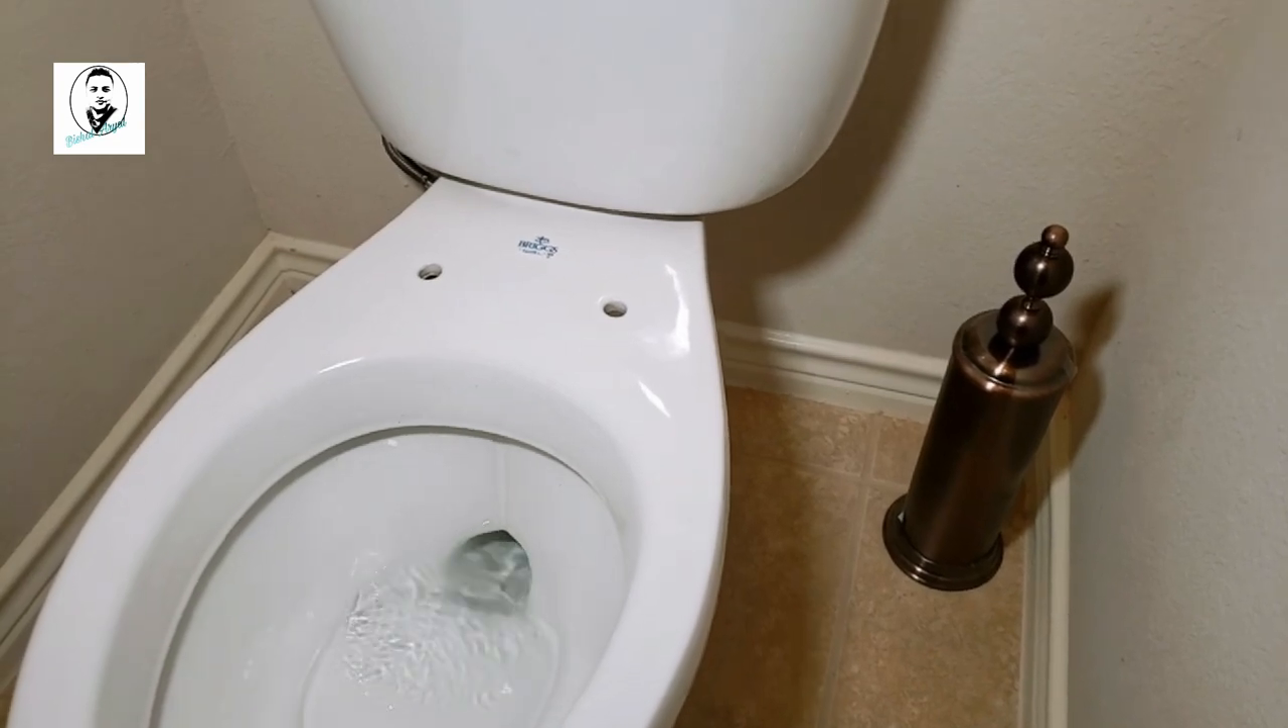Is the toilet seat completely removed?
Yes.